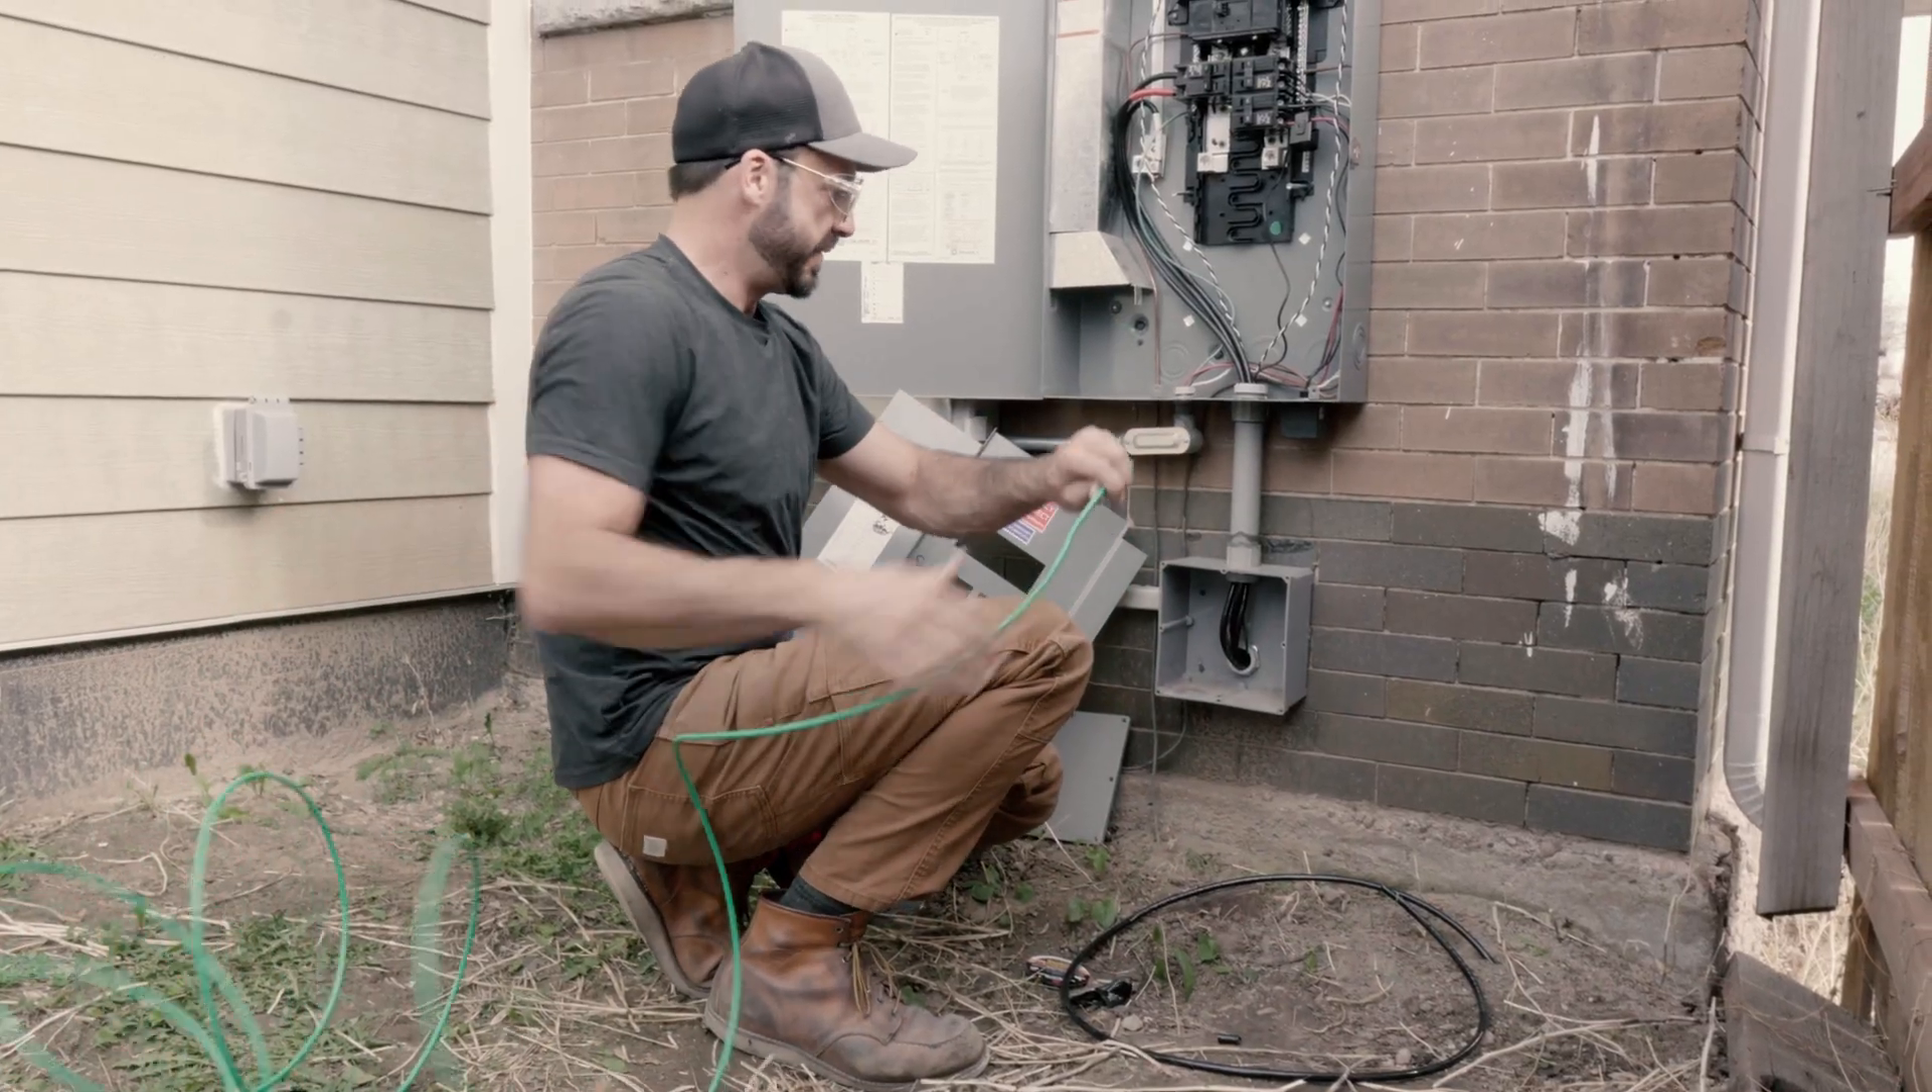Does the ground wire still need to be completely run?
Yes.